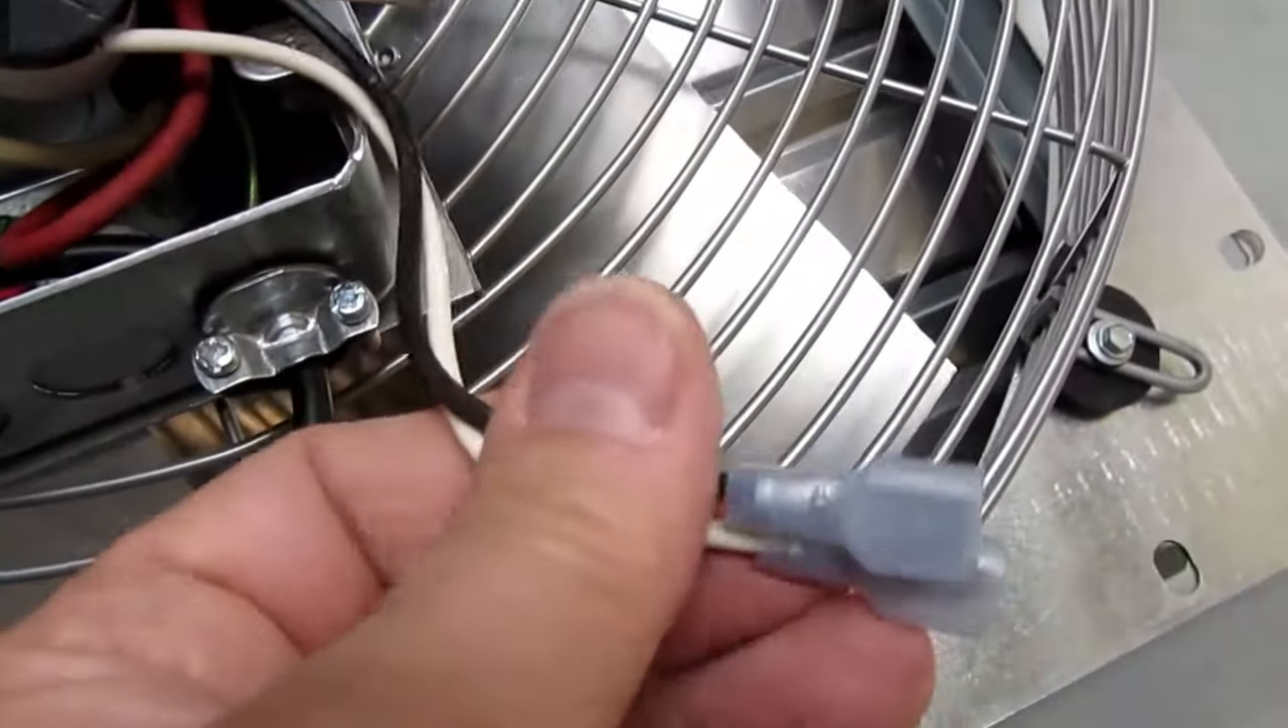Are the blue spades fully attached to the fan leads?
Yes.